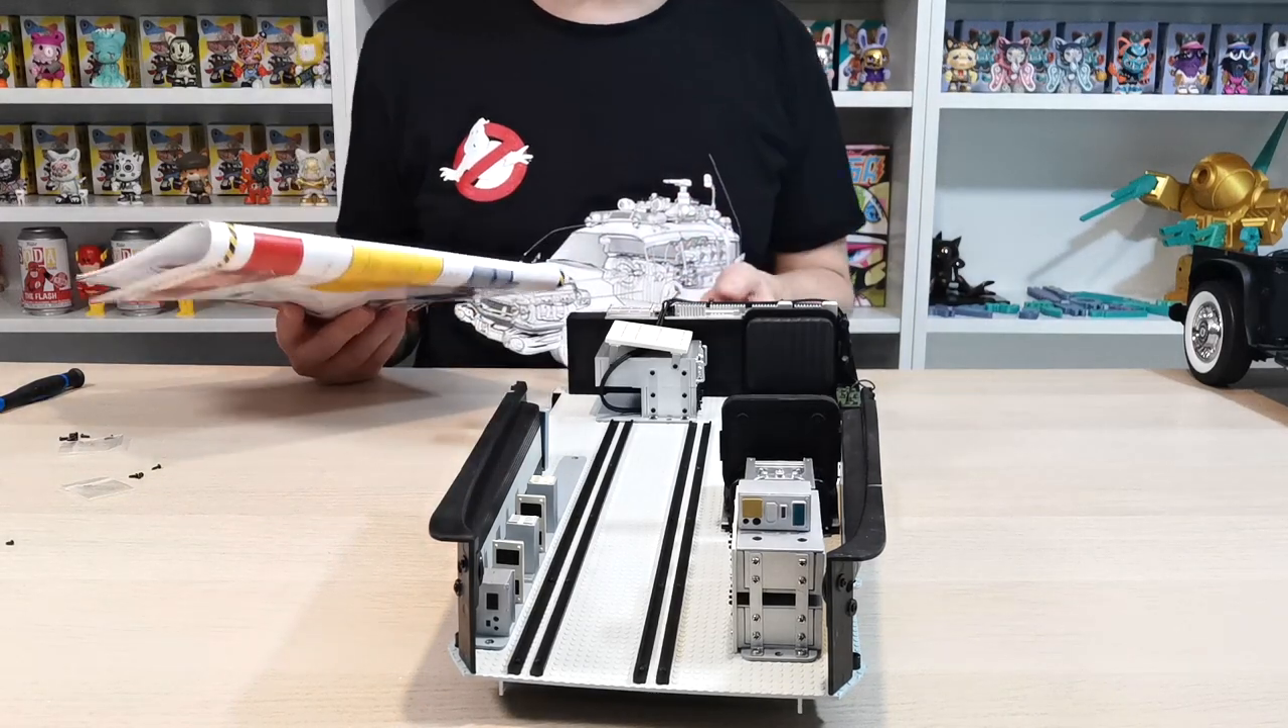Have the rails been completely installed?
Yes.